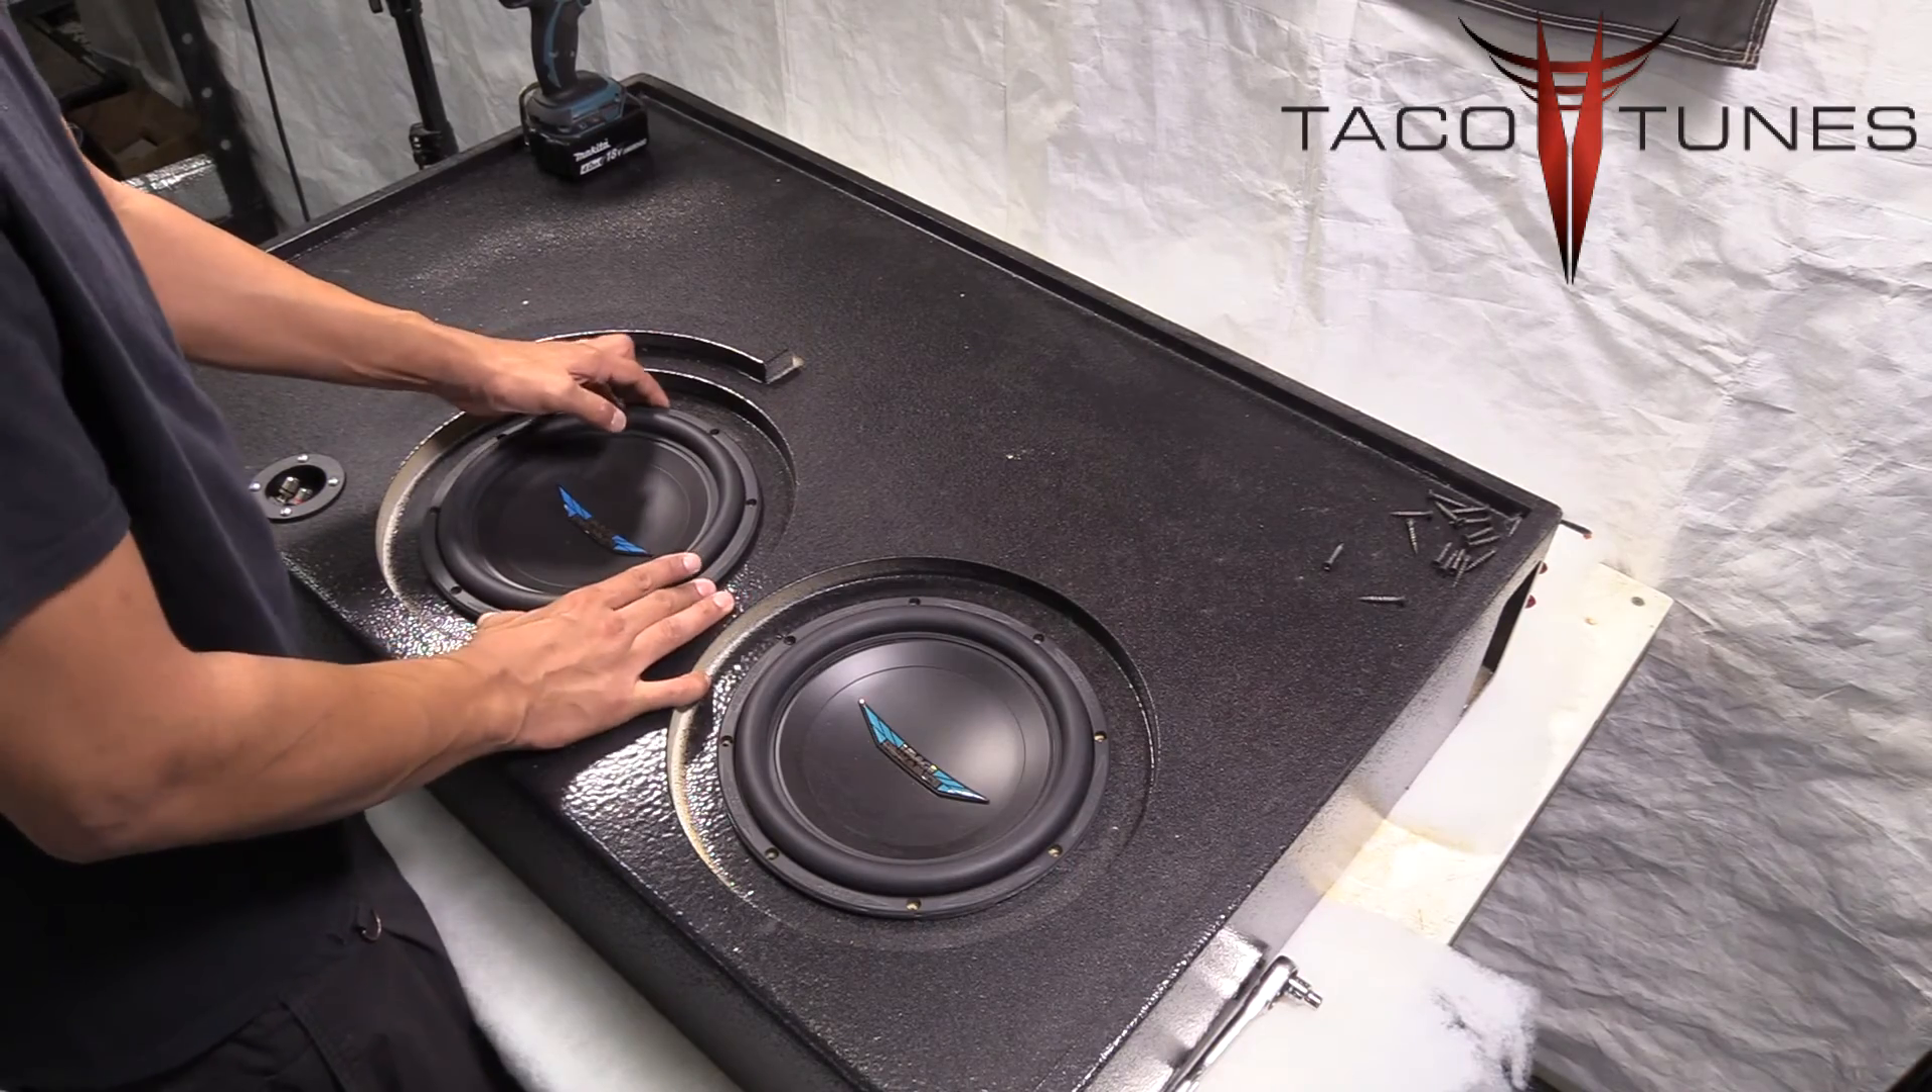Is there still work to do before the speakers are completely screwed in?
Yes.